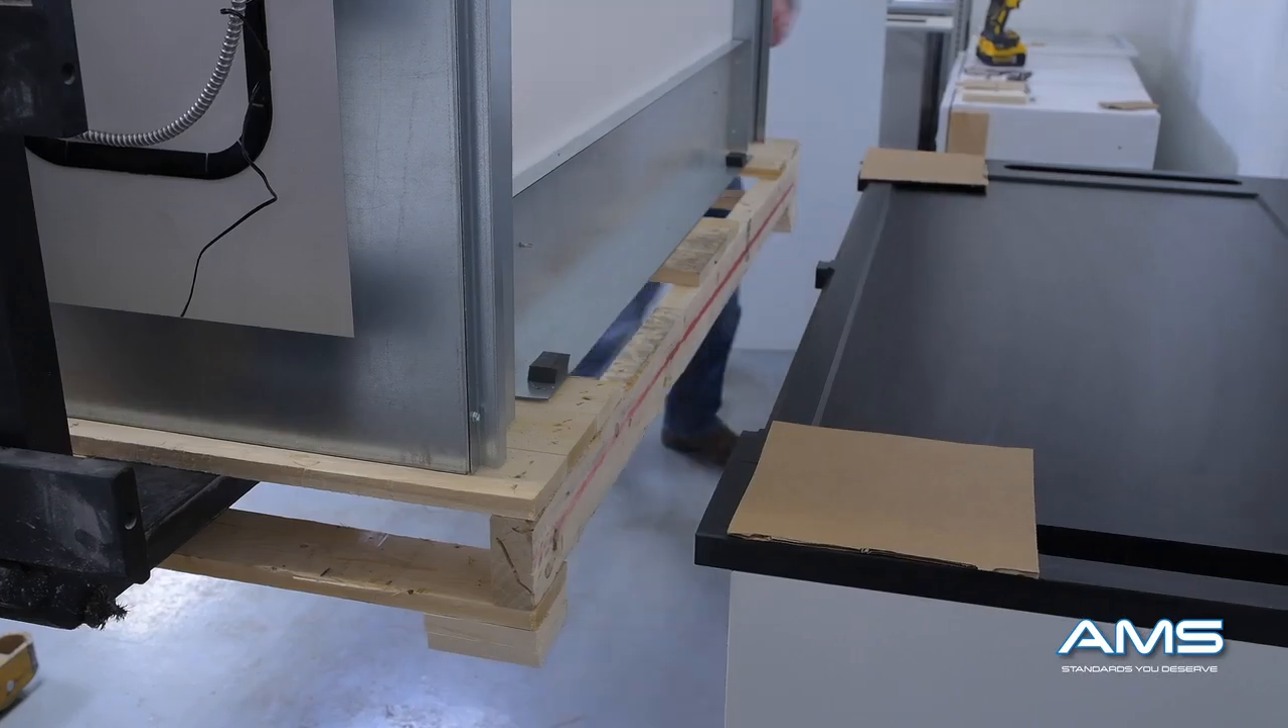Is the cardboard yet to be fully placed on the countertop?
No.